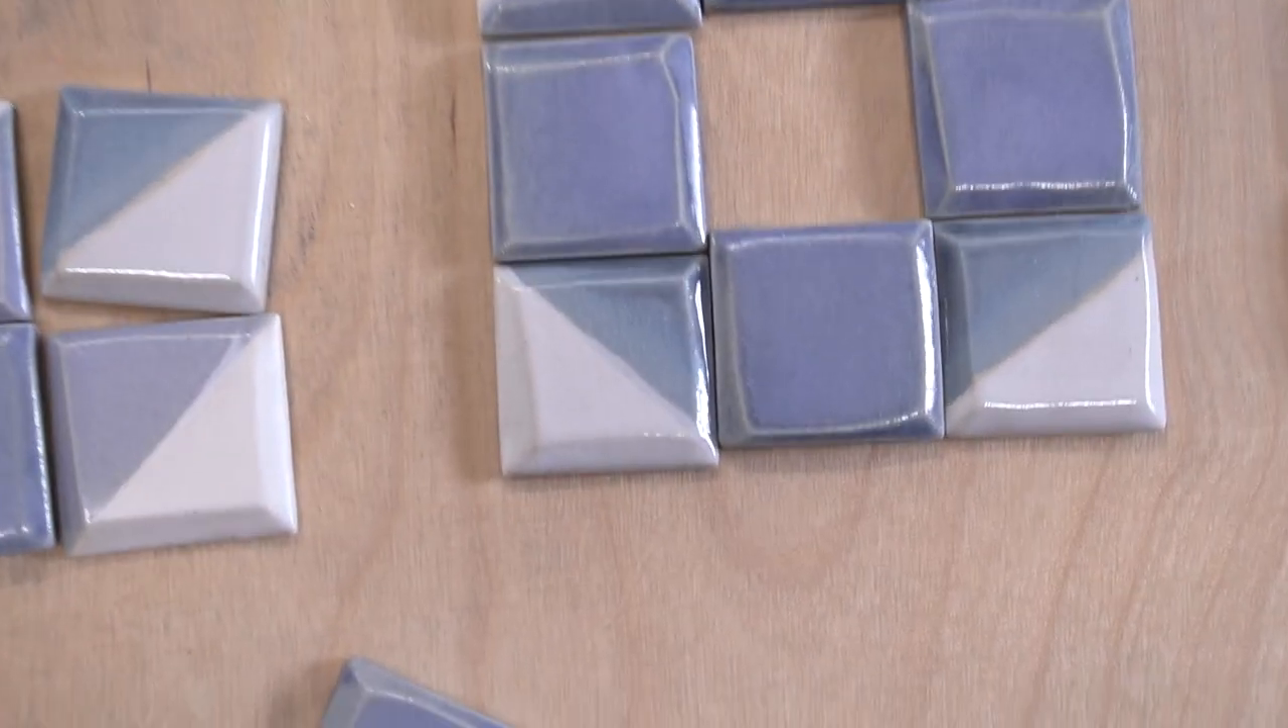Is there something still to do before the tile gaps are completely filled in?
Yes.